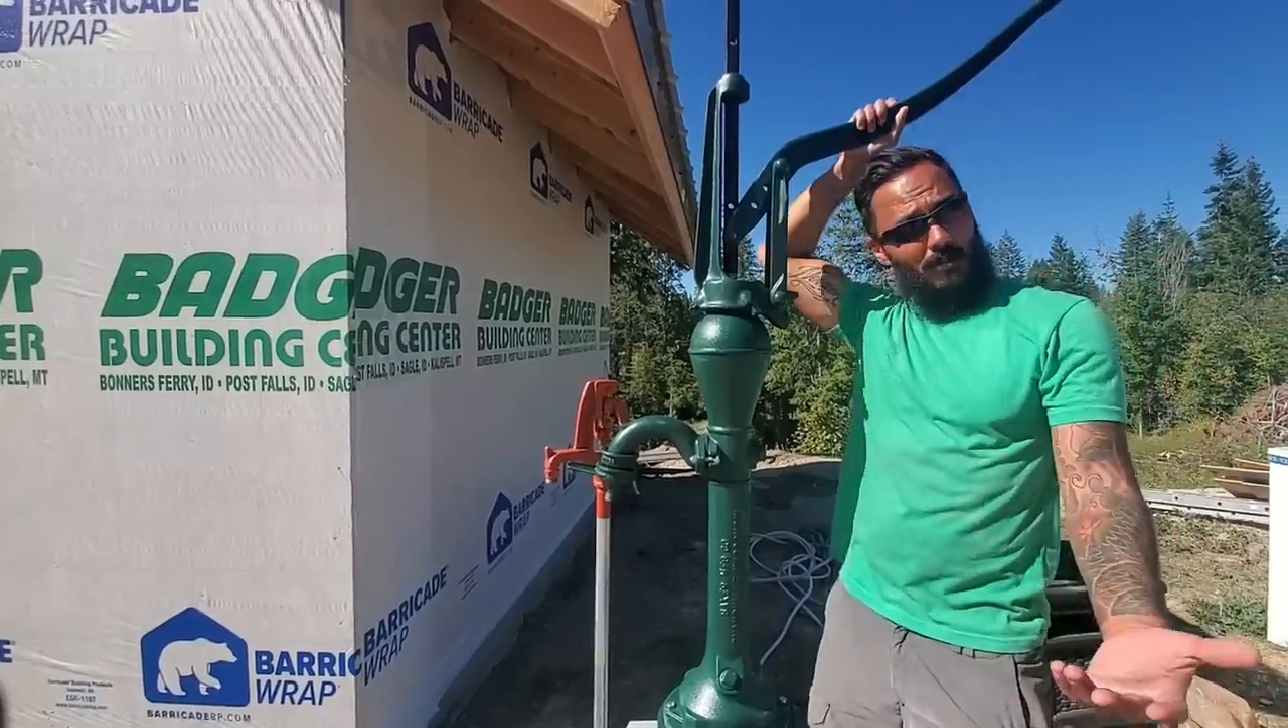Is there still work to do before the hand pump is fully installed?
No.